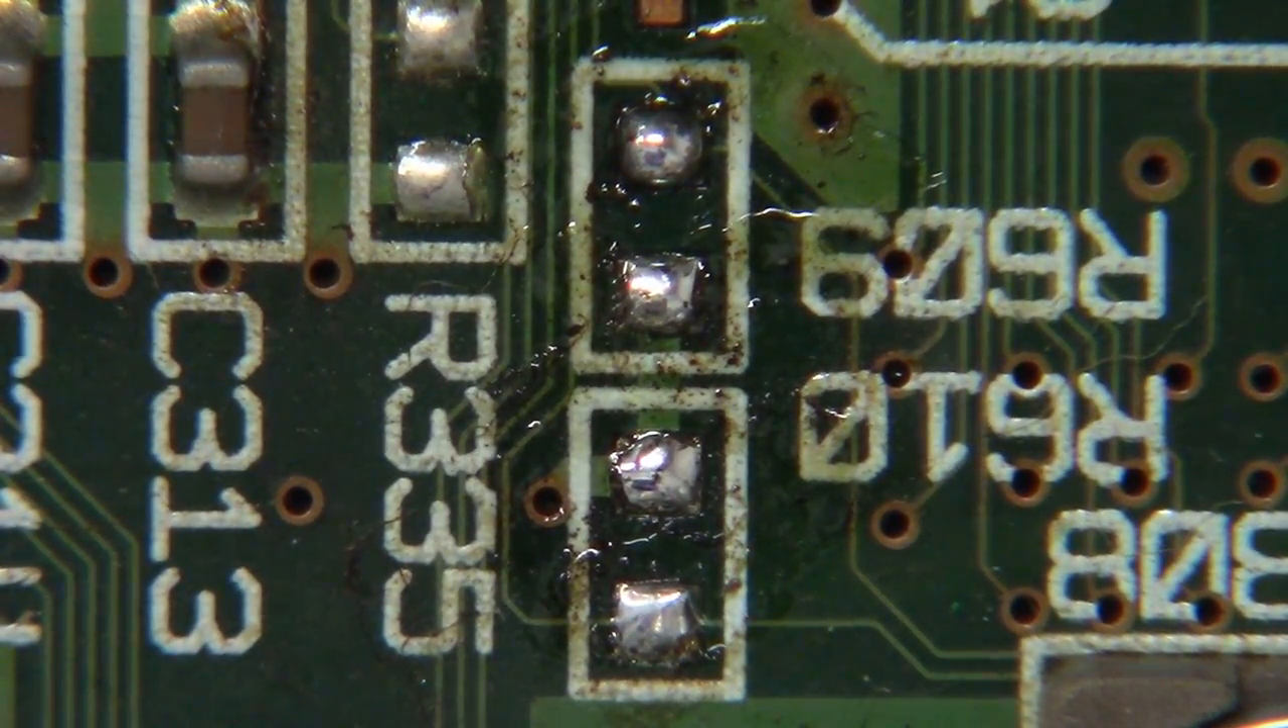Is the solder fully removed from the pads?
No.